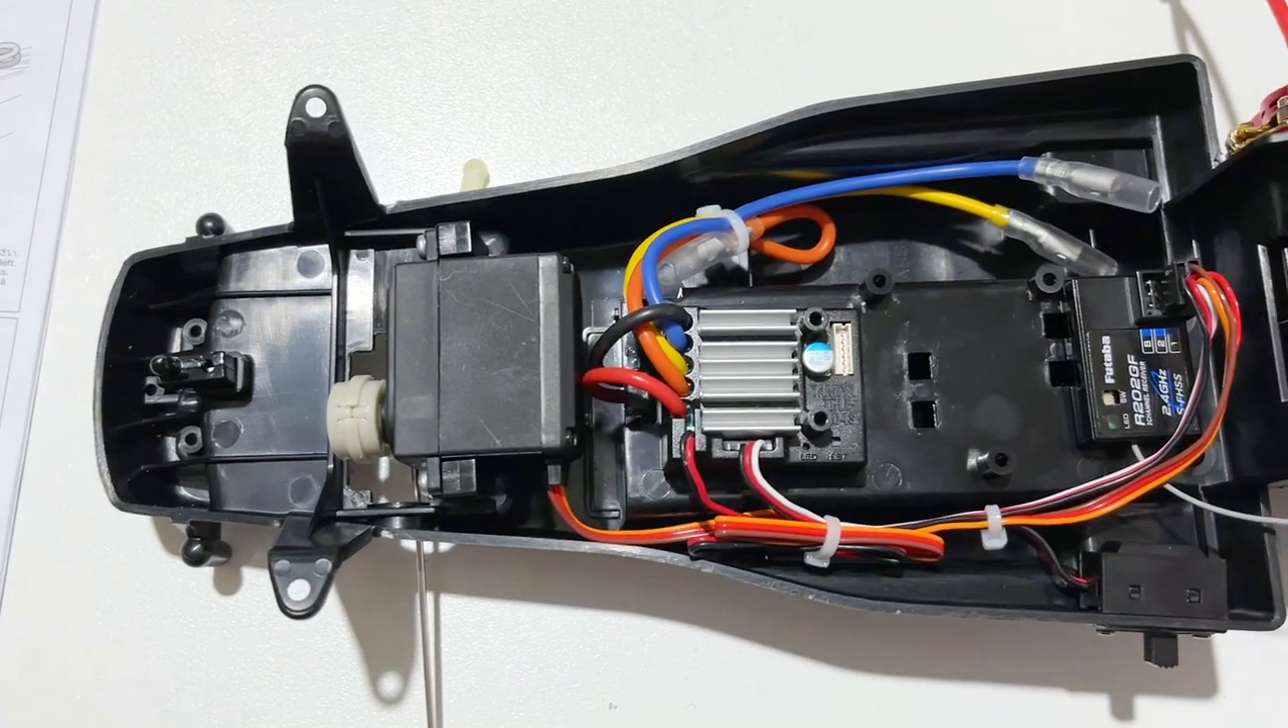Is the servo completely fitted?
Yes.